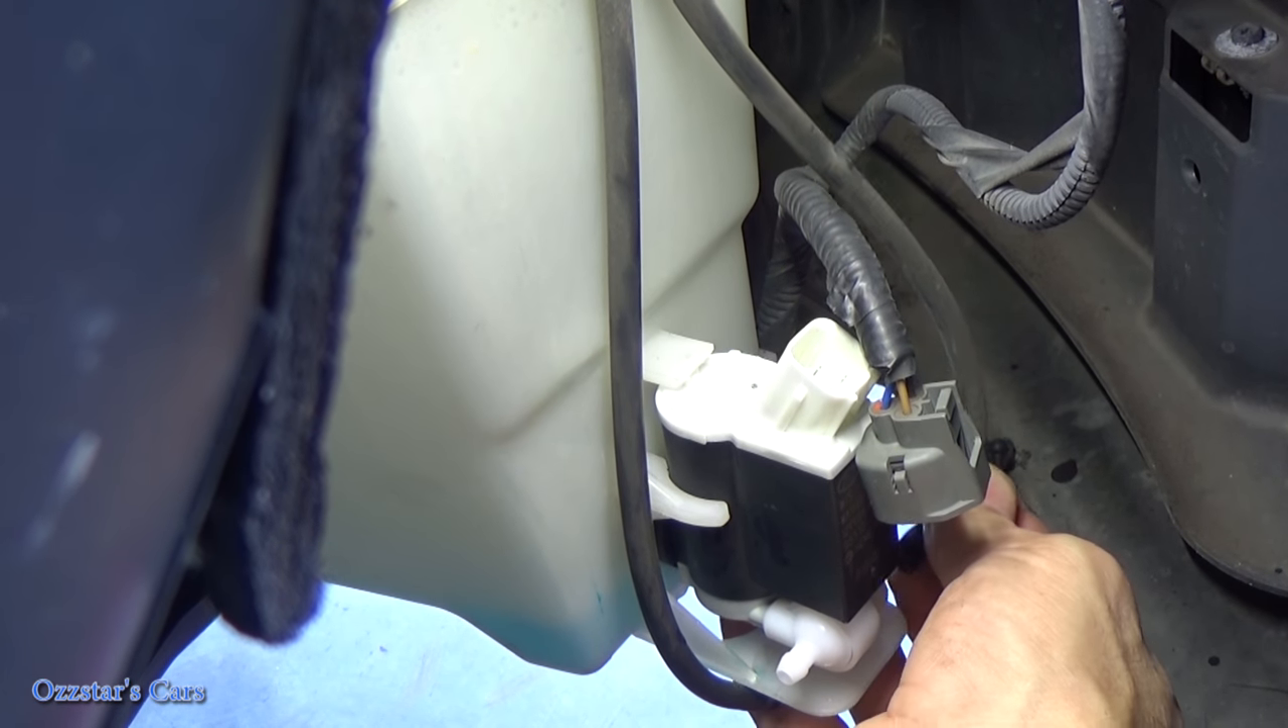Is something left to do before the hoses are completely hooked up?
Yes.